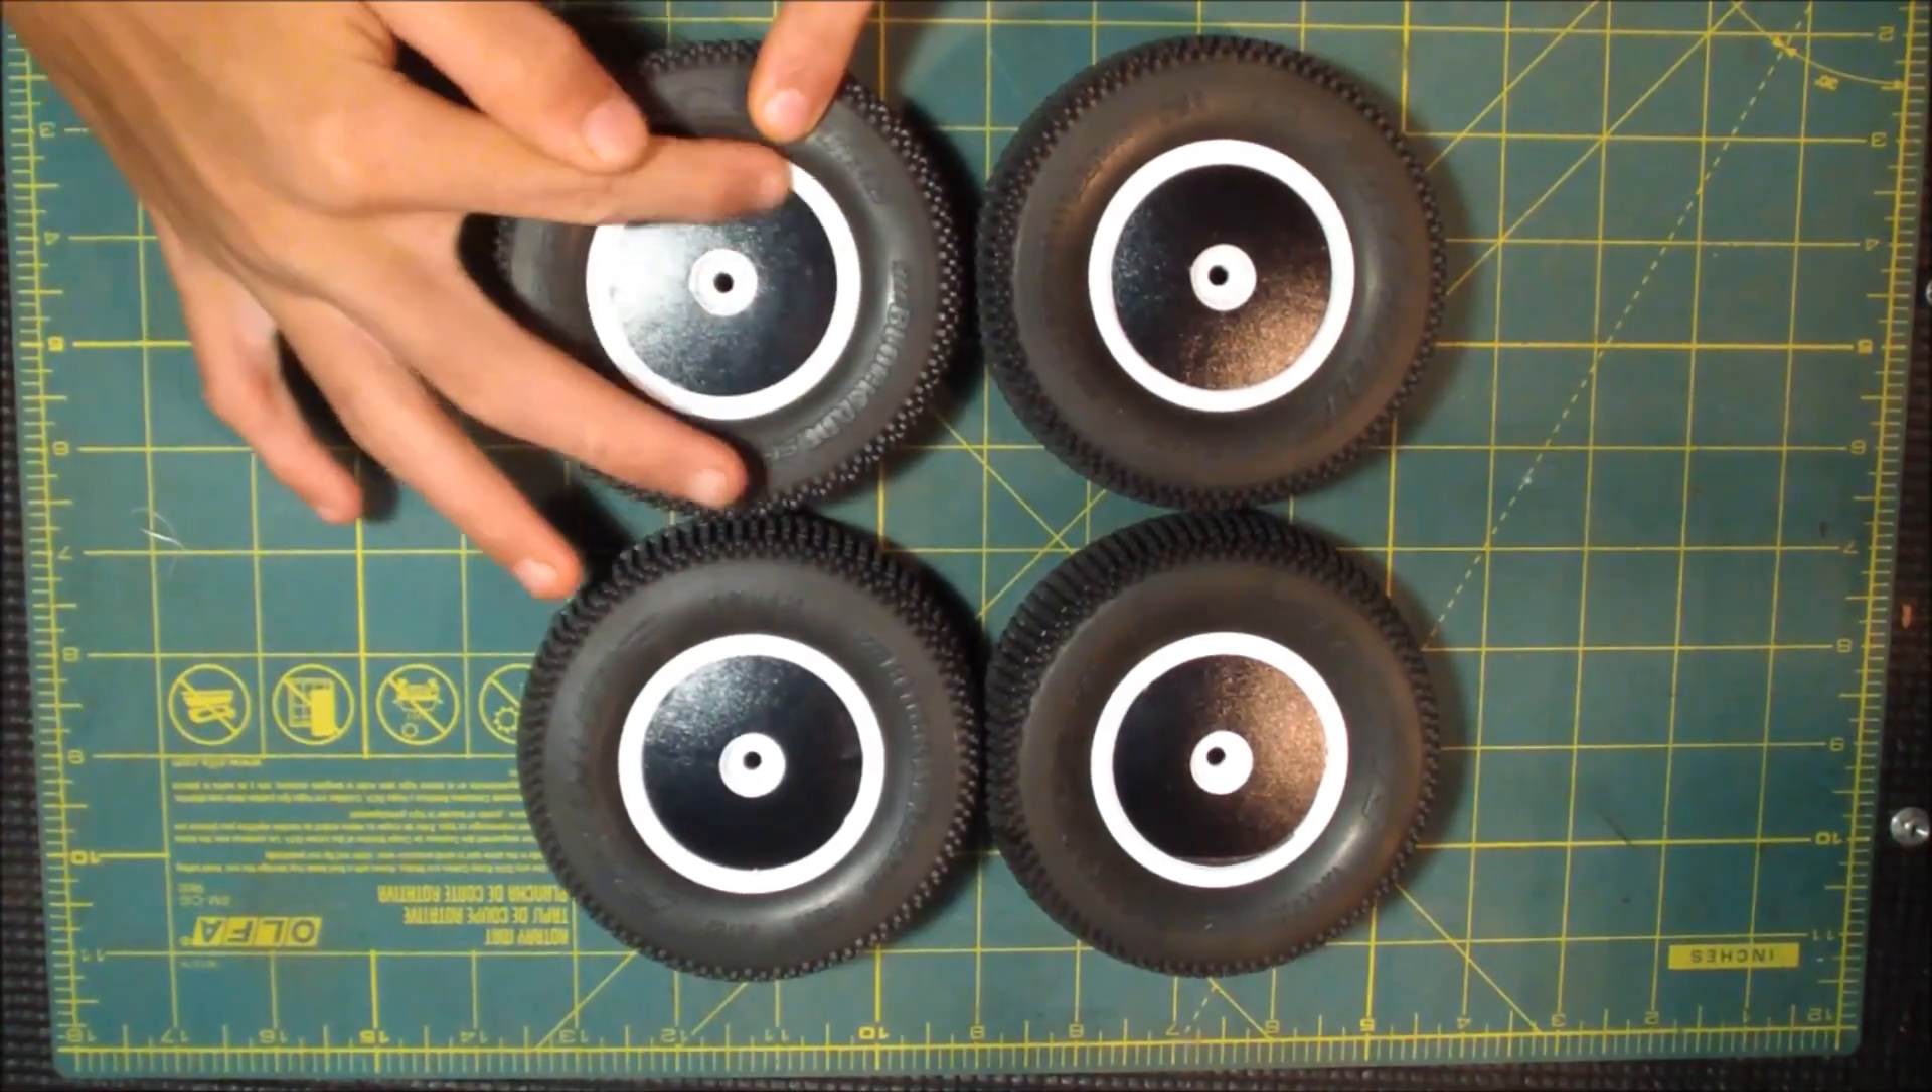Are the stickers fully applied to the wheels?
Yes.